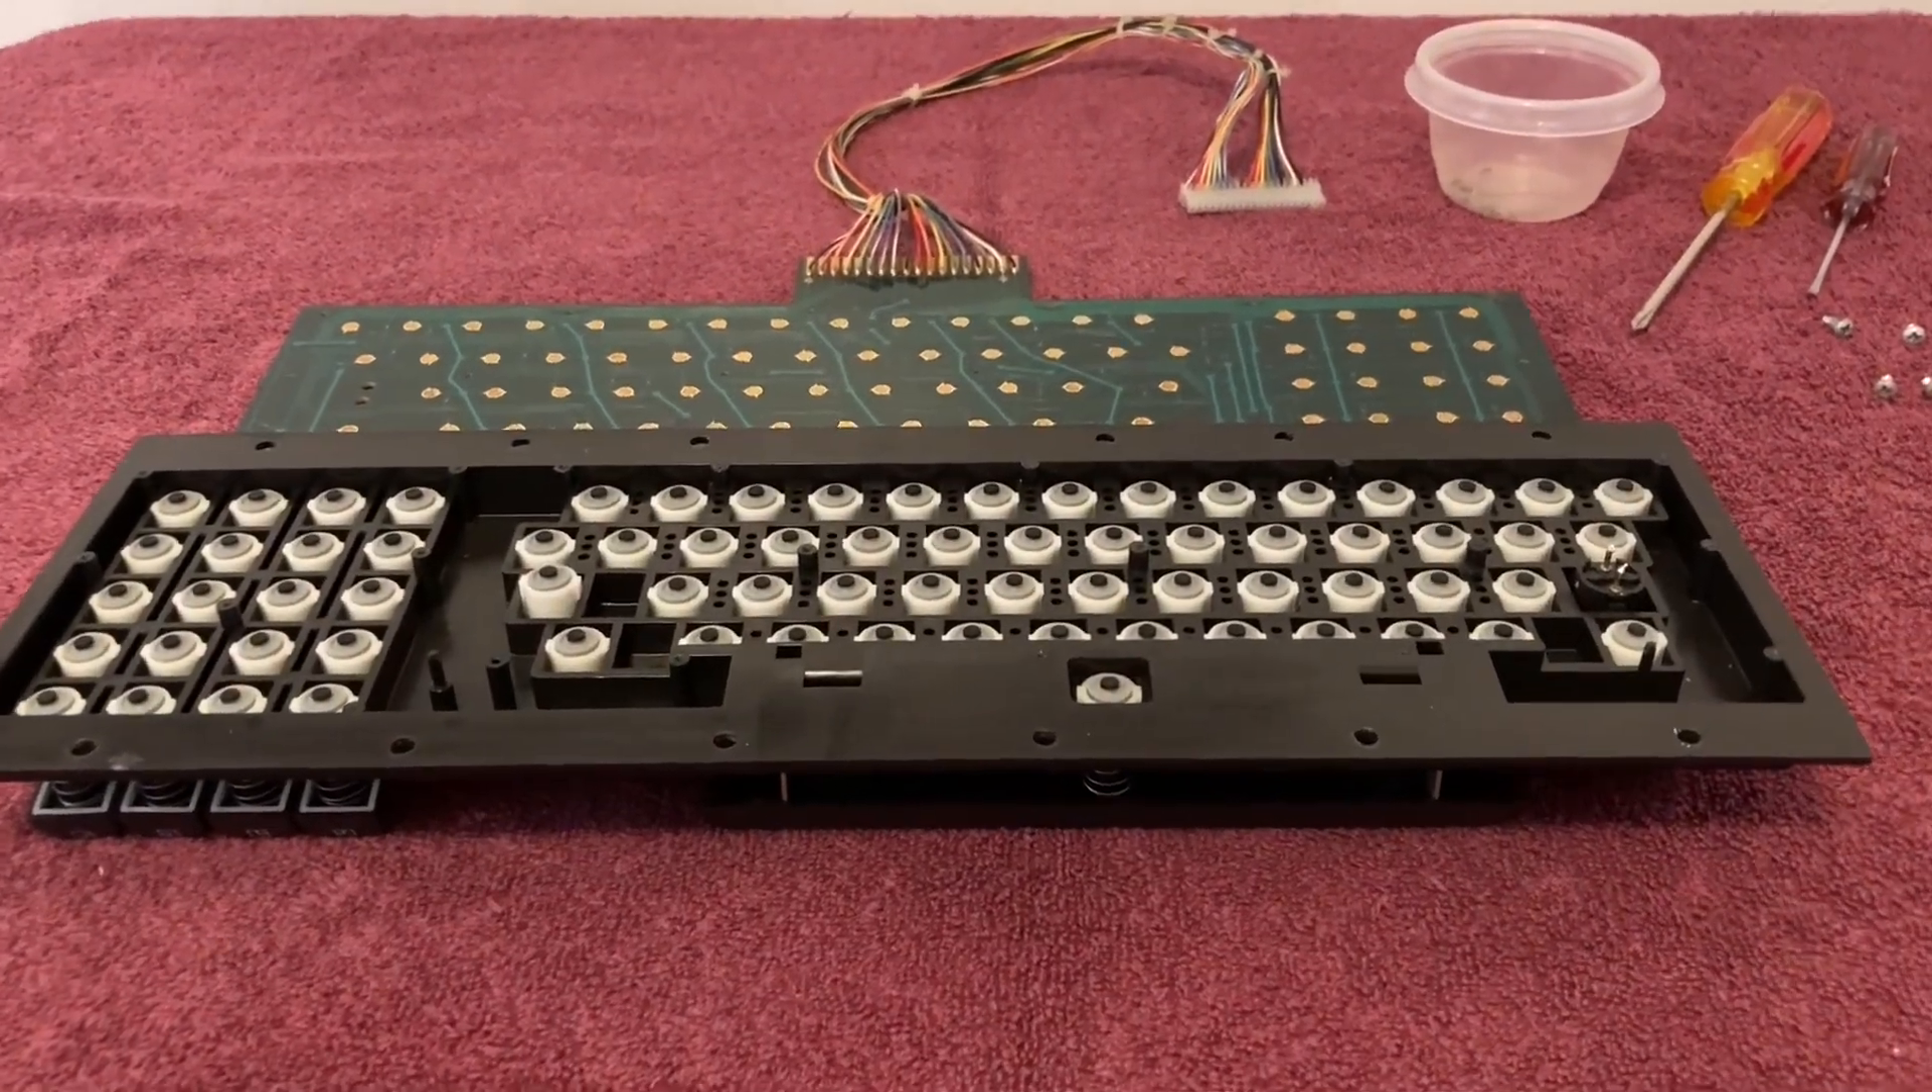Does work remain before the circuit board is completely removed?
No.